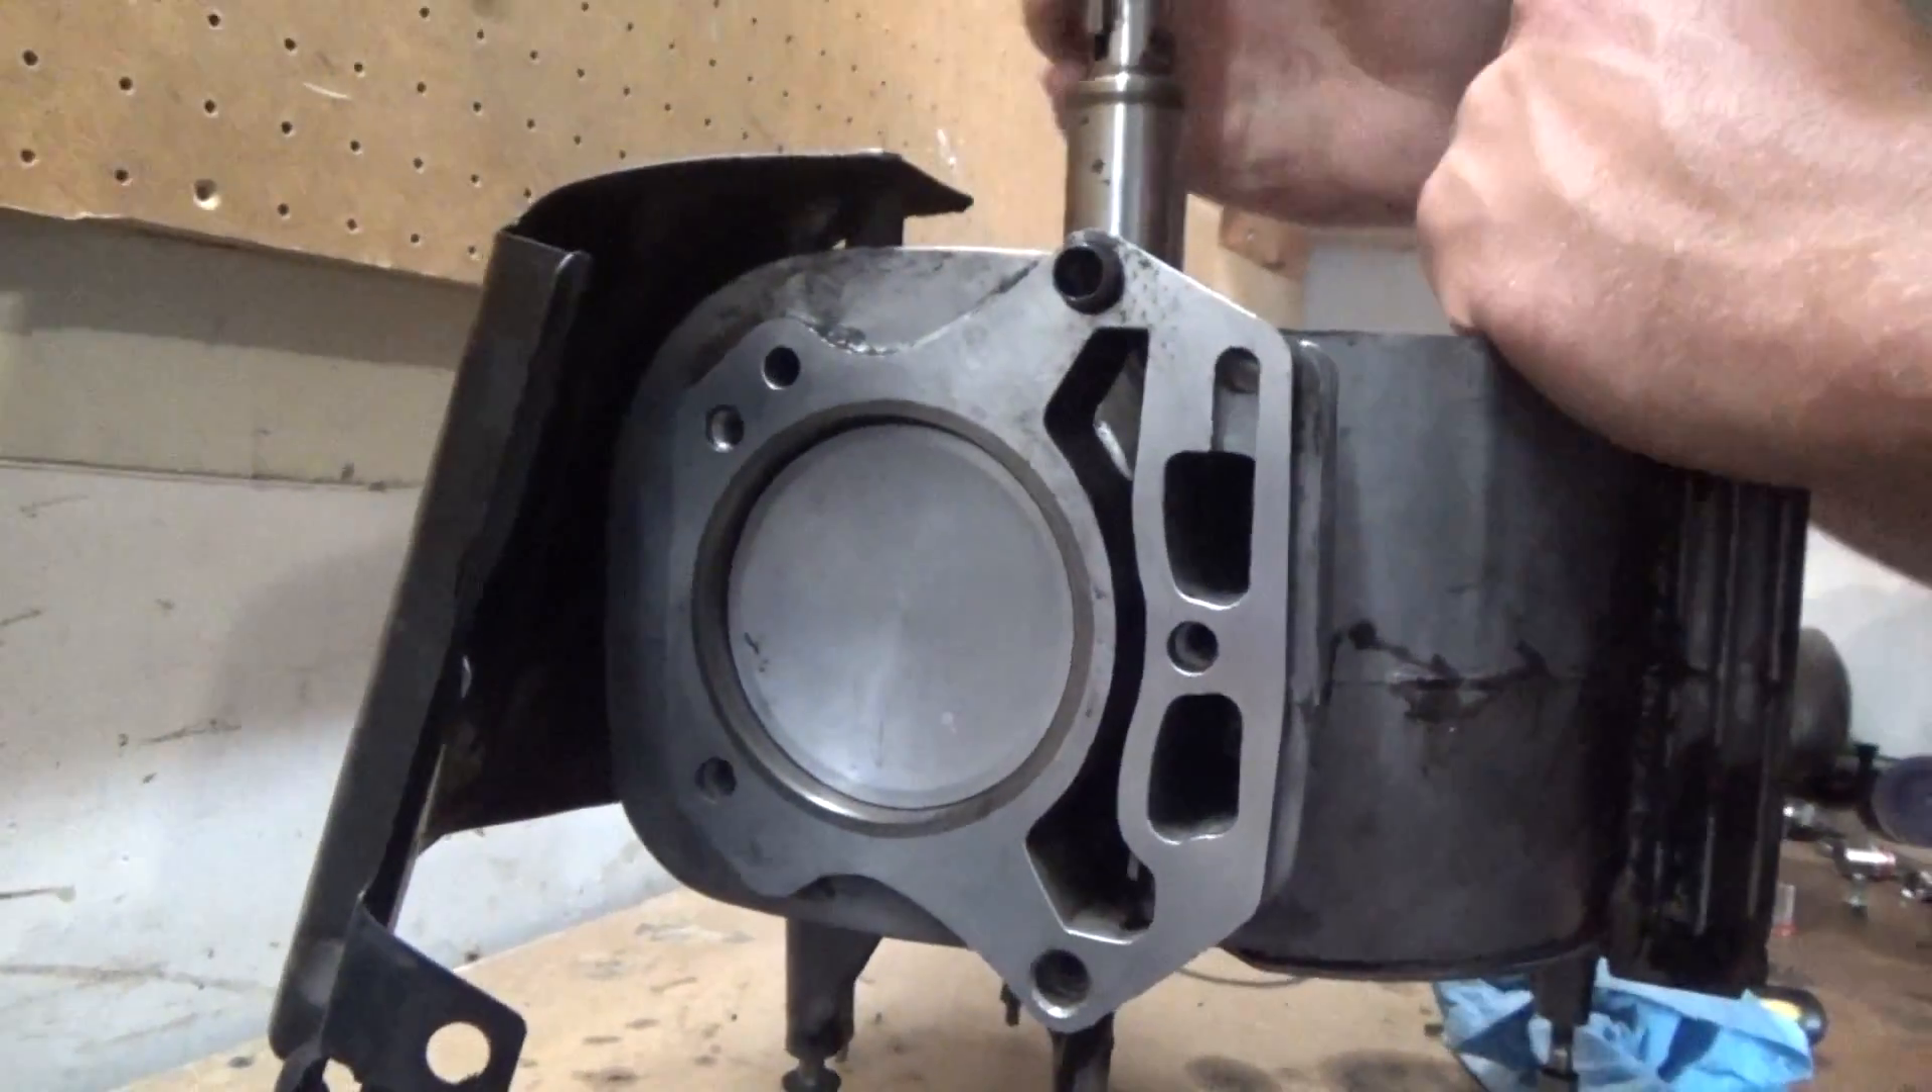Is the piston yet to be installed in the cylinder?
No.